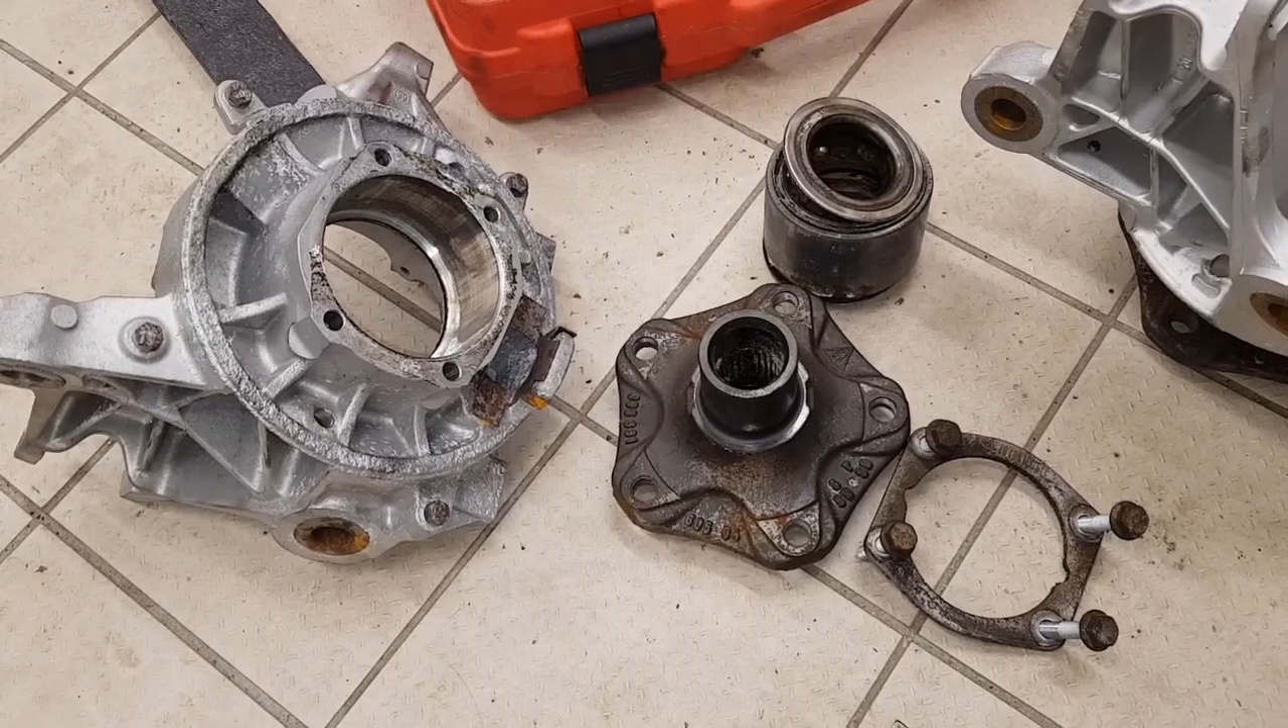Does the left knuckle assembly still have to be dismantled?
No.